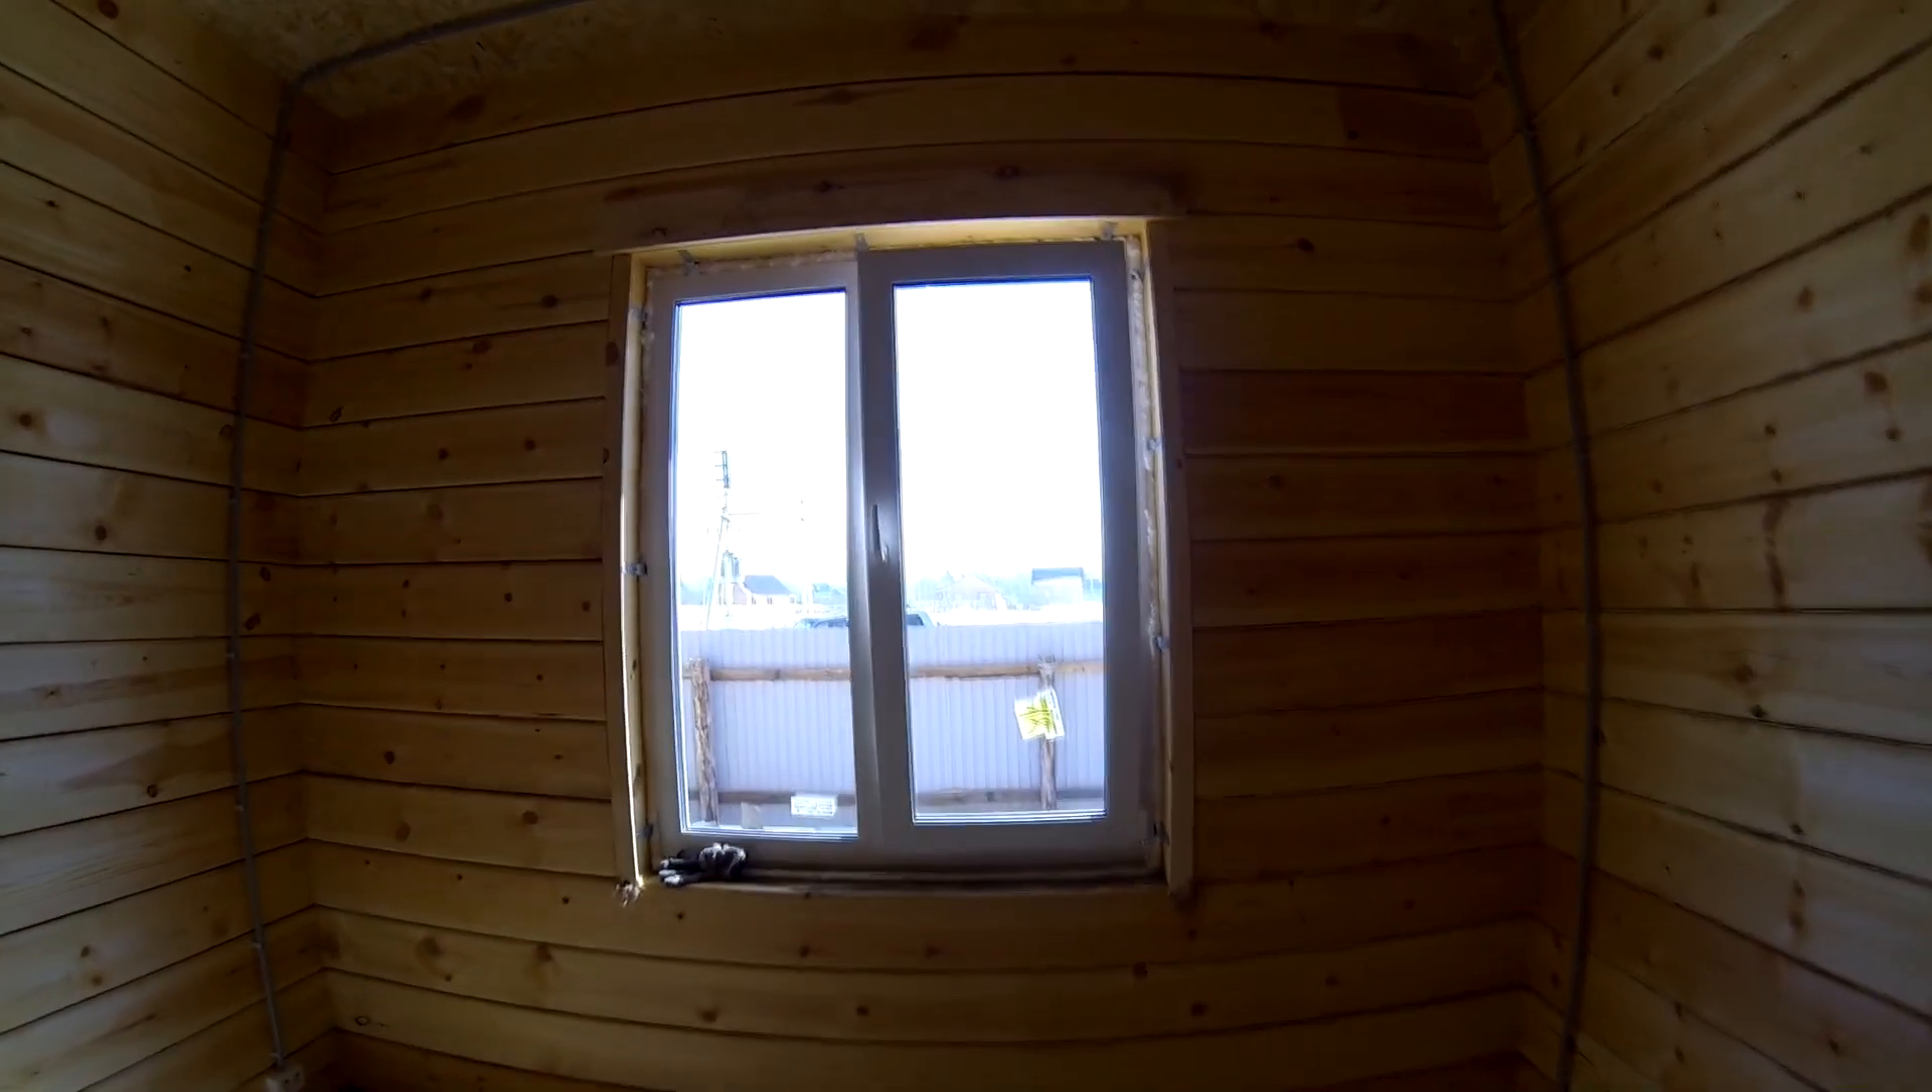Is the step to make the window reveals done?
No.